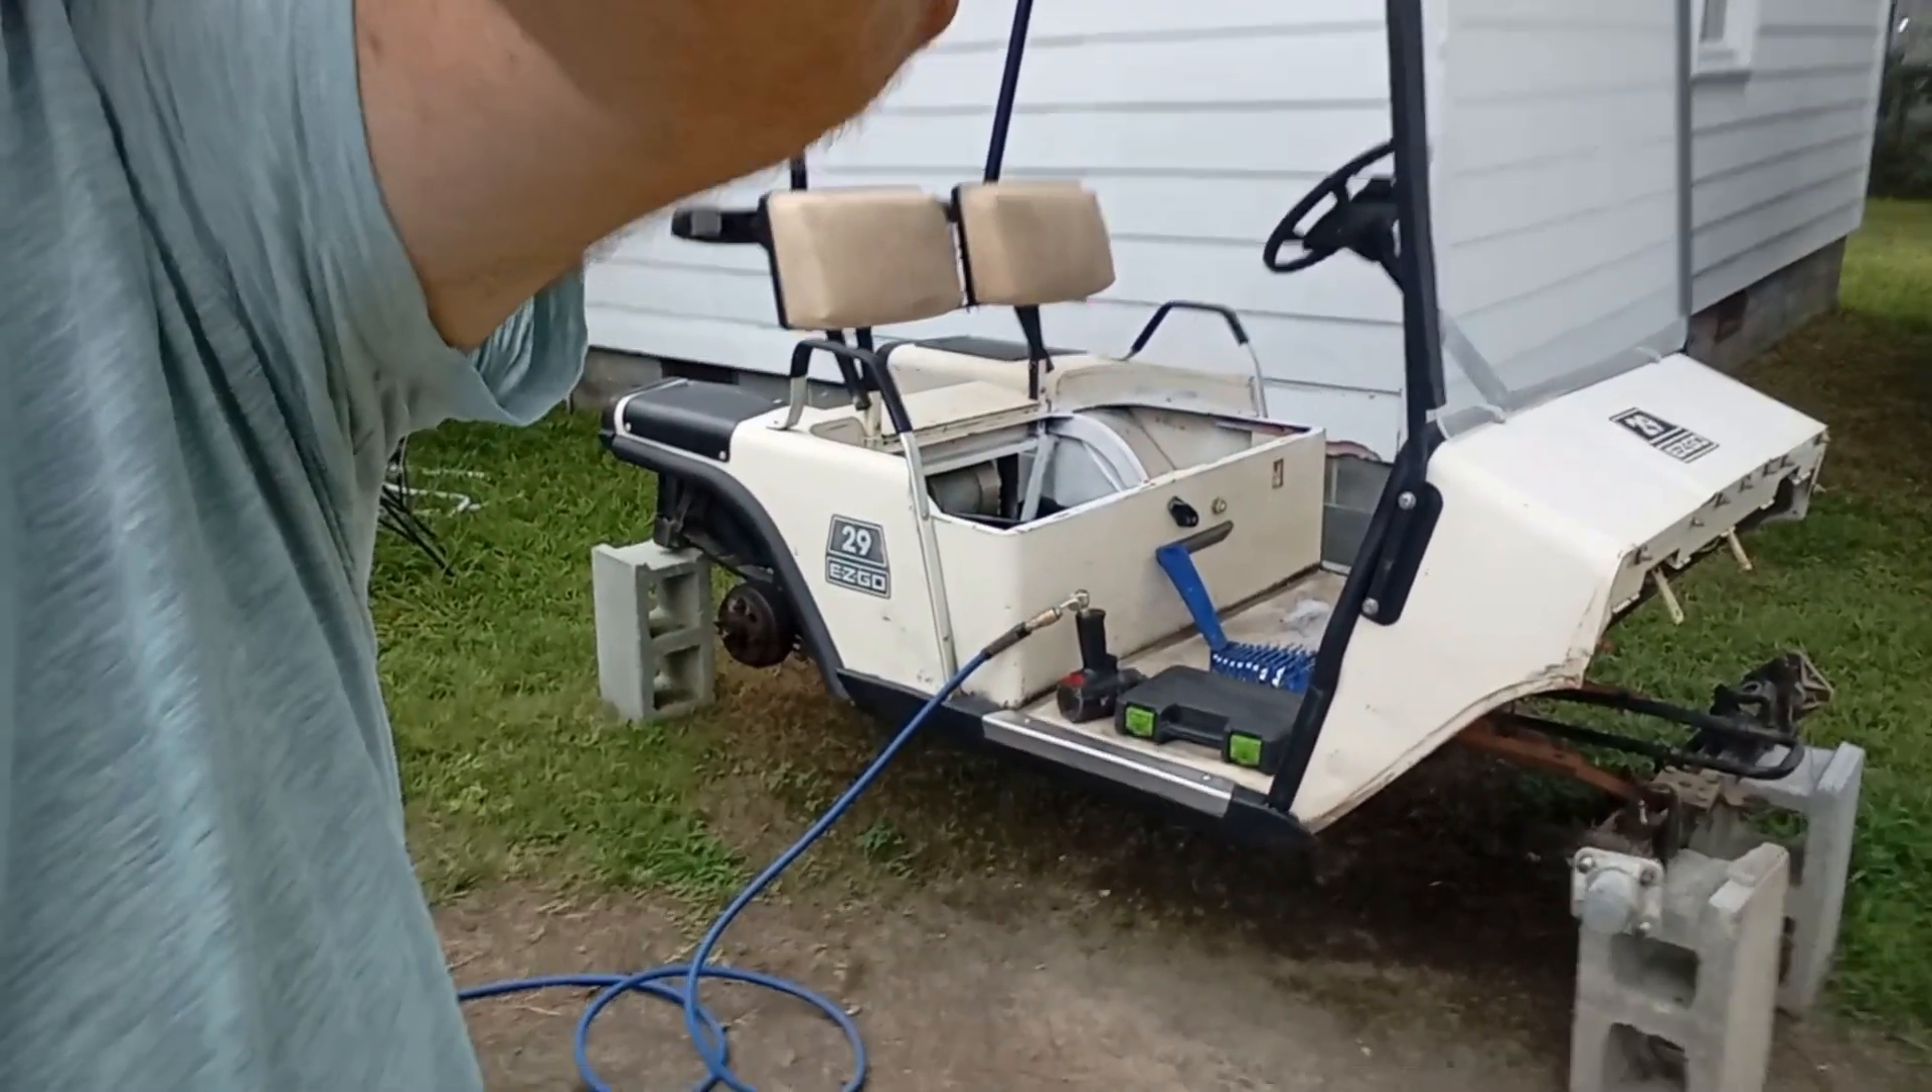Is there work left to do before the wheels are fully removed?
No.